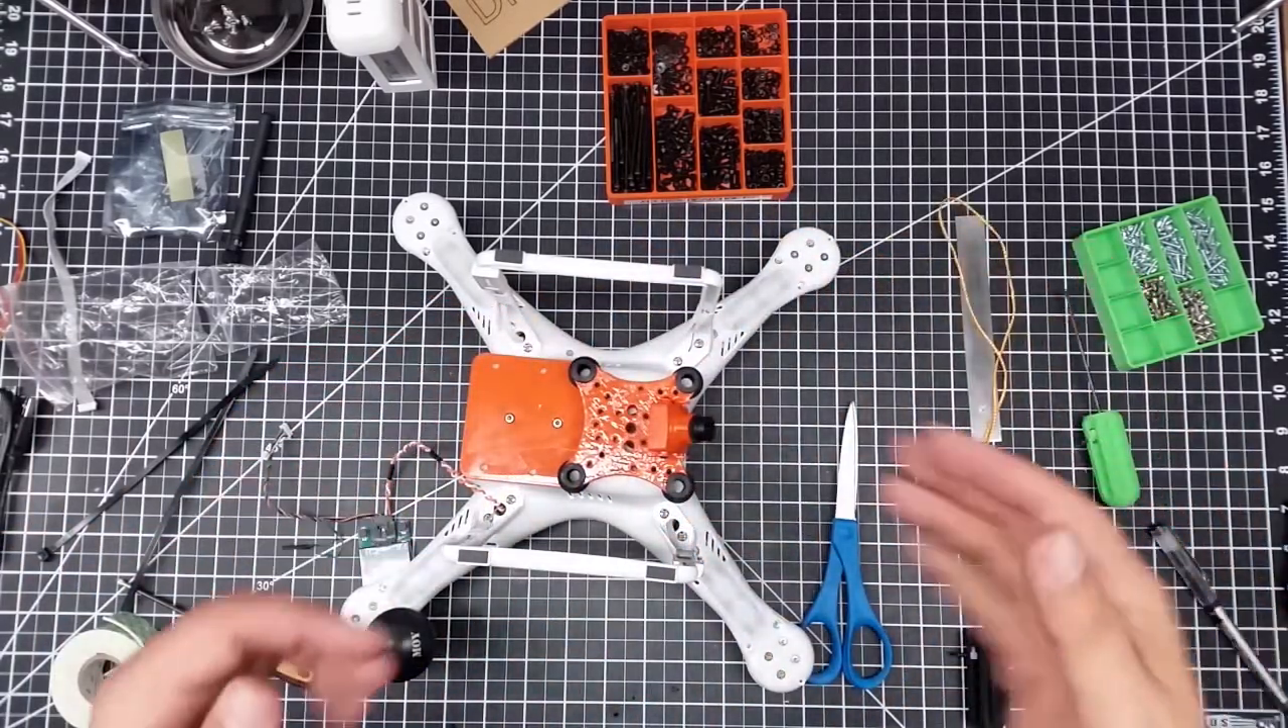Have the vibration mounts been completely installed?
Yes.